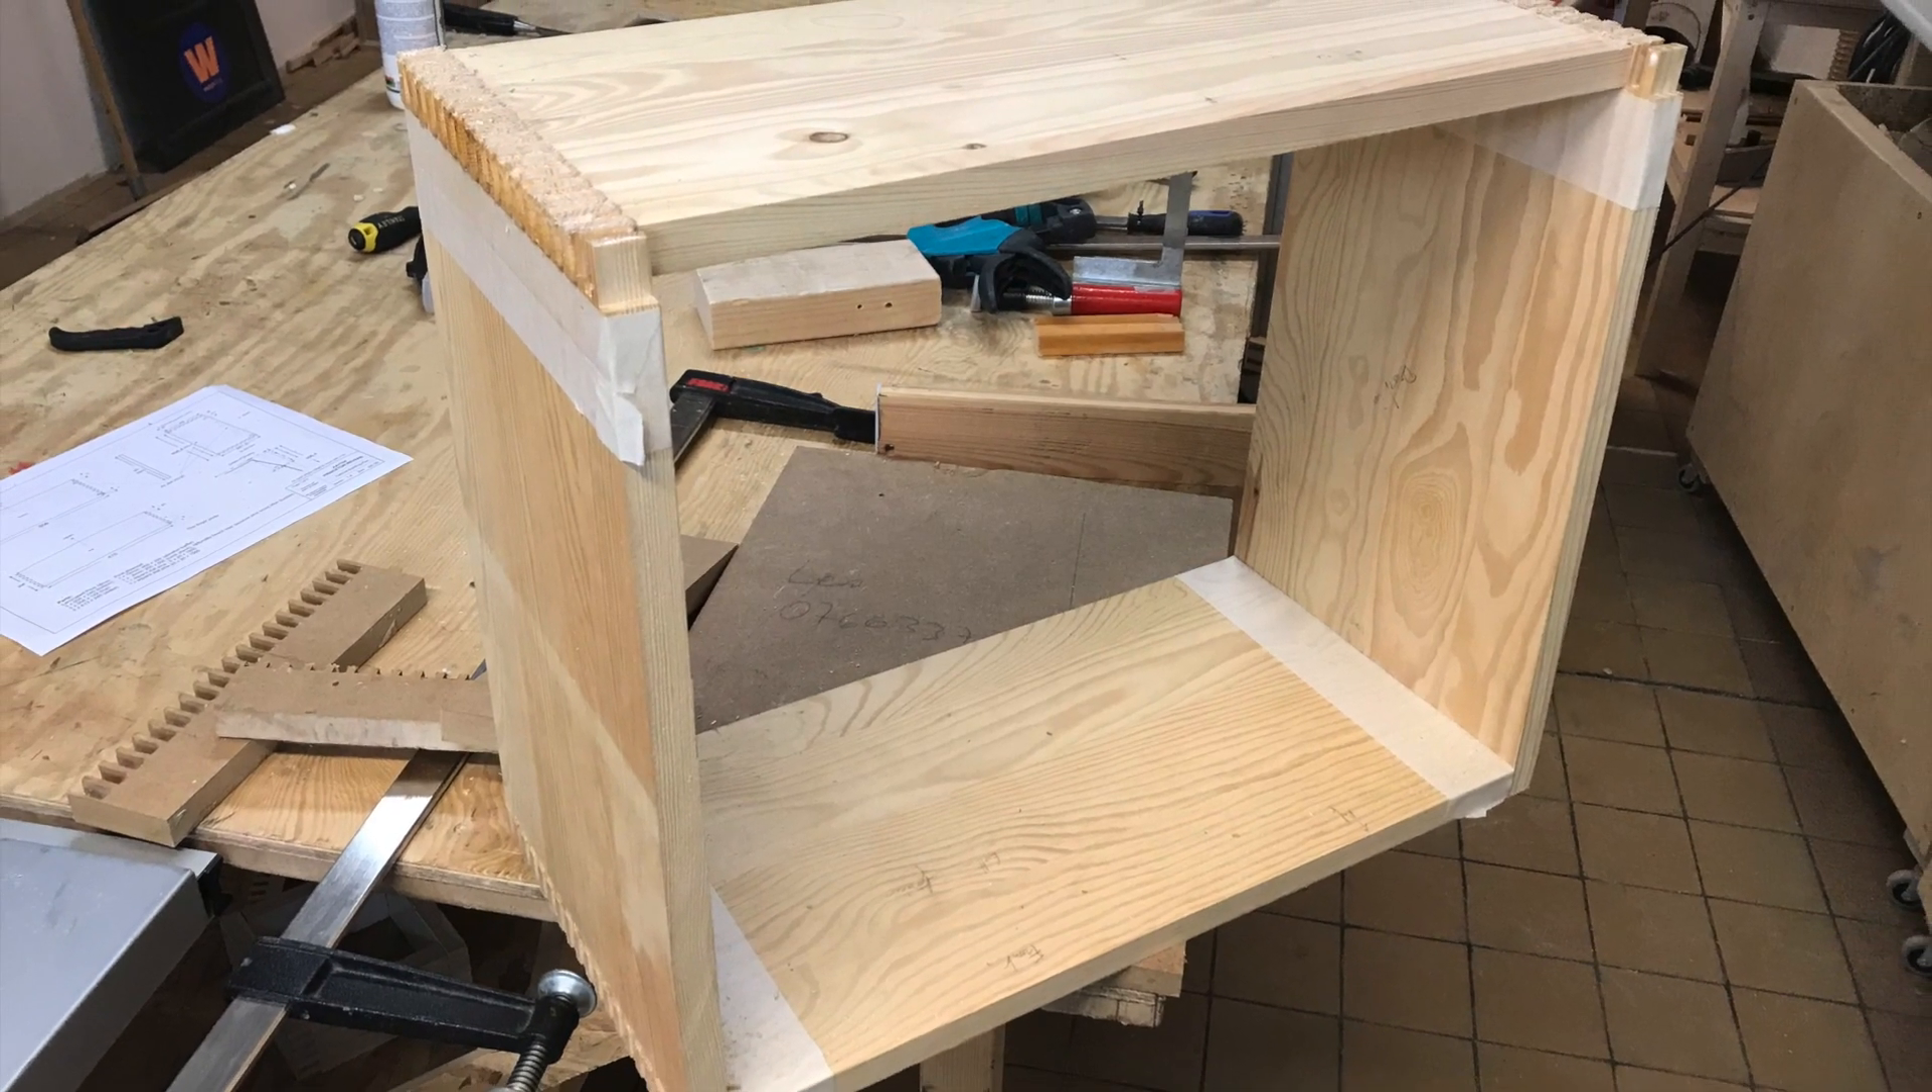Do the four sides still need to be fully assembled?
No.